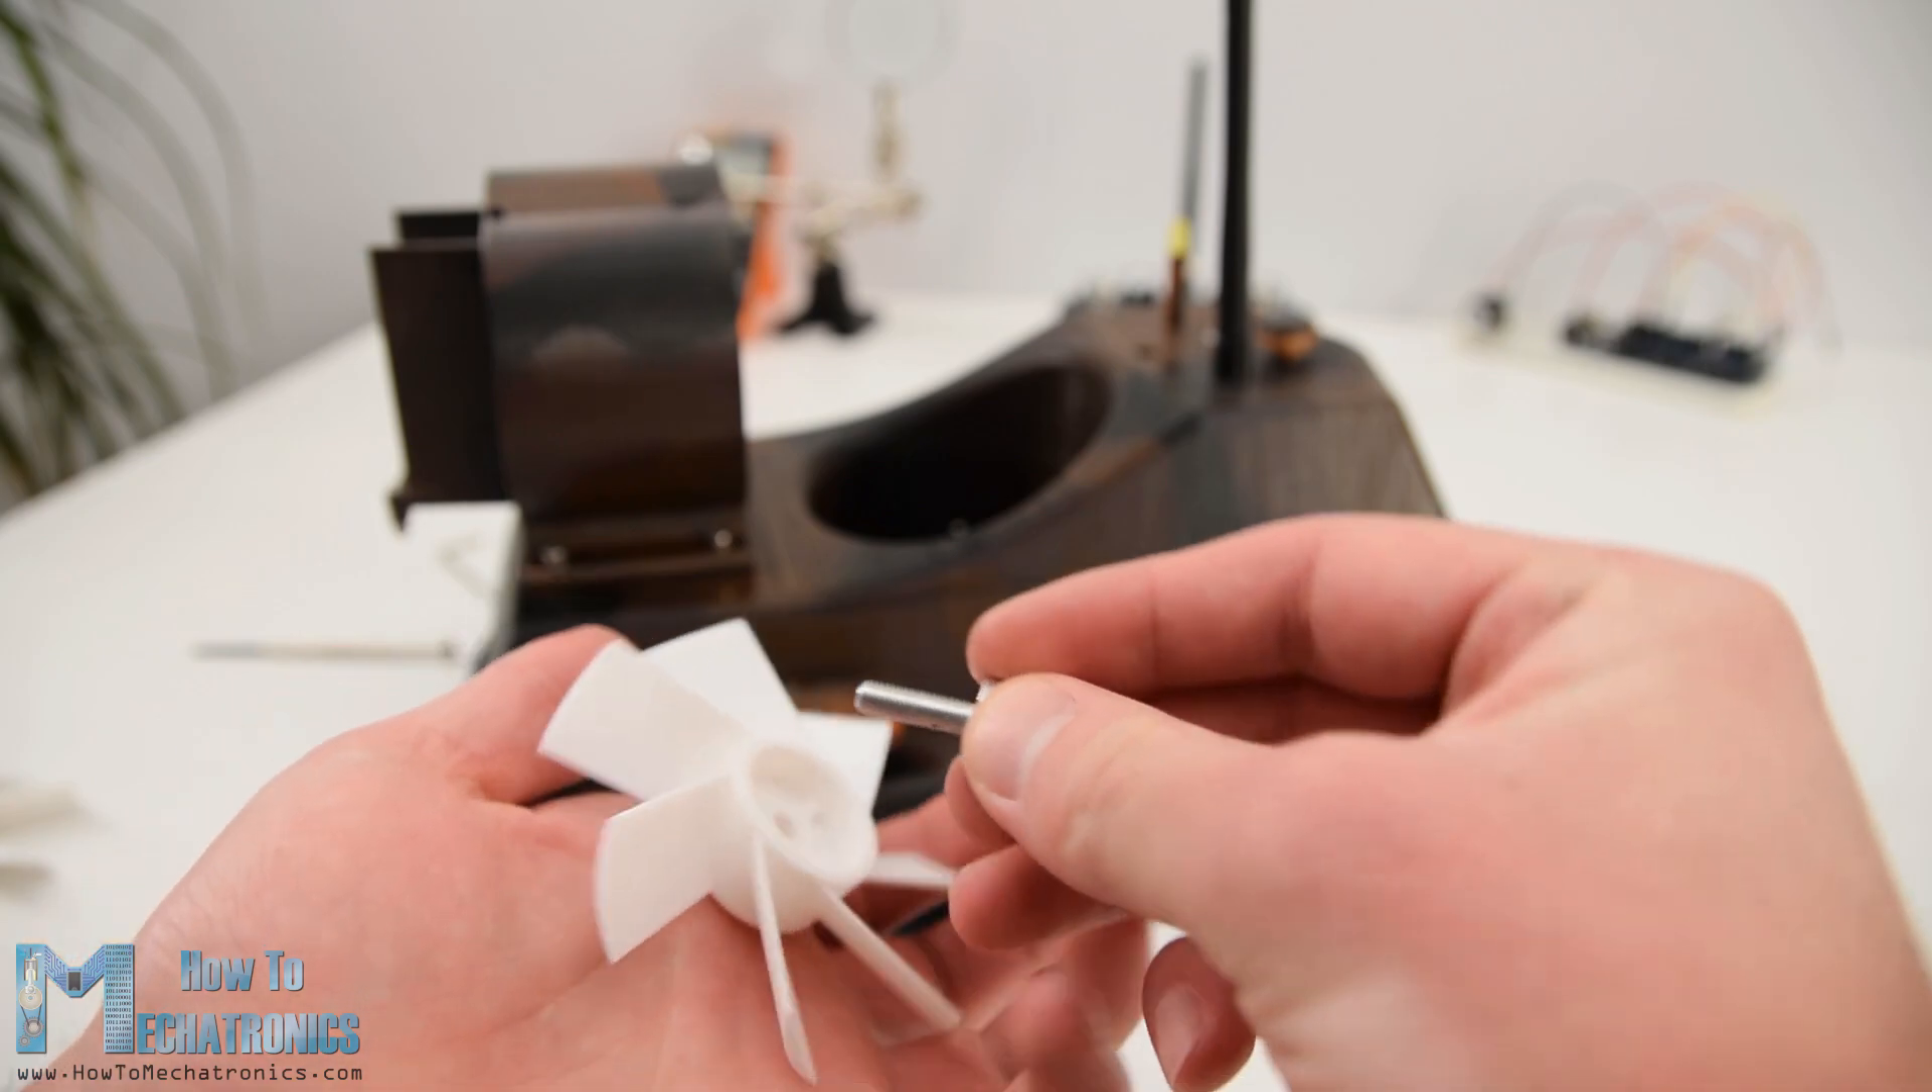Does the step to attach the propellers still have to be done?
Yes.